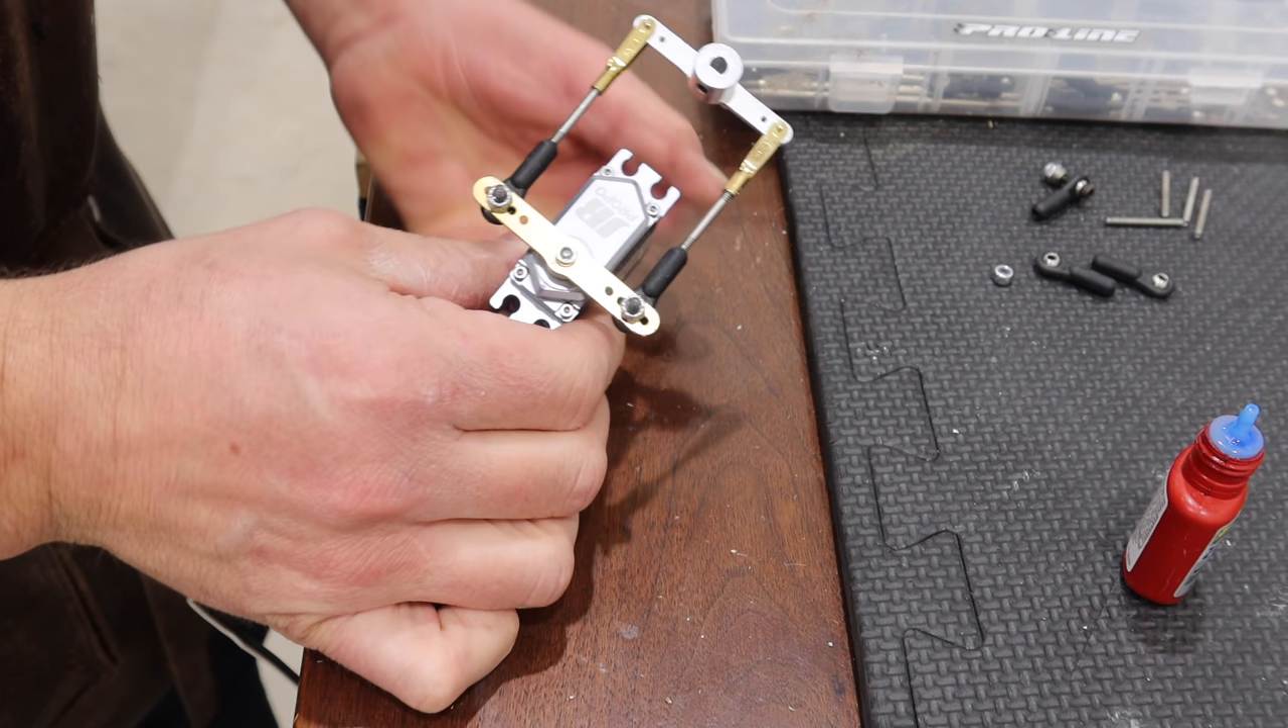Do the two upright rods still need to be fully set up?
No.